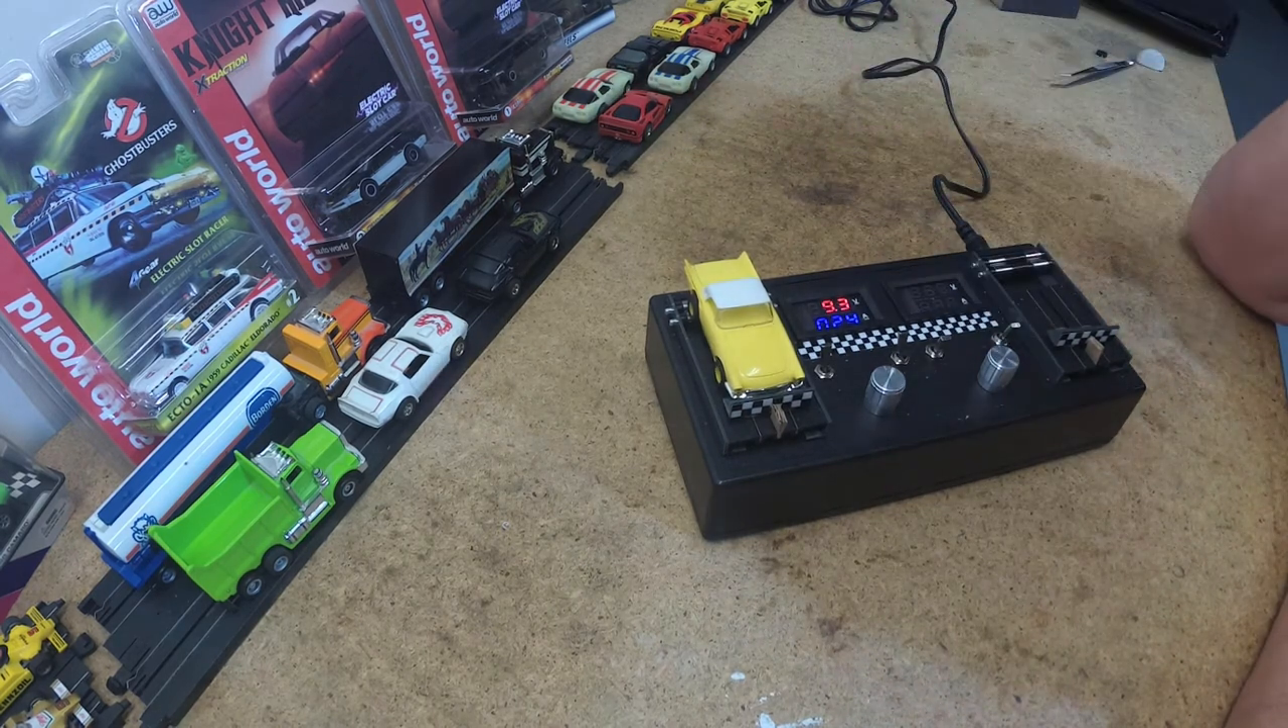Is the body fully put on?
Yes.